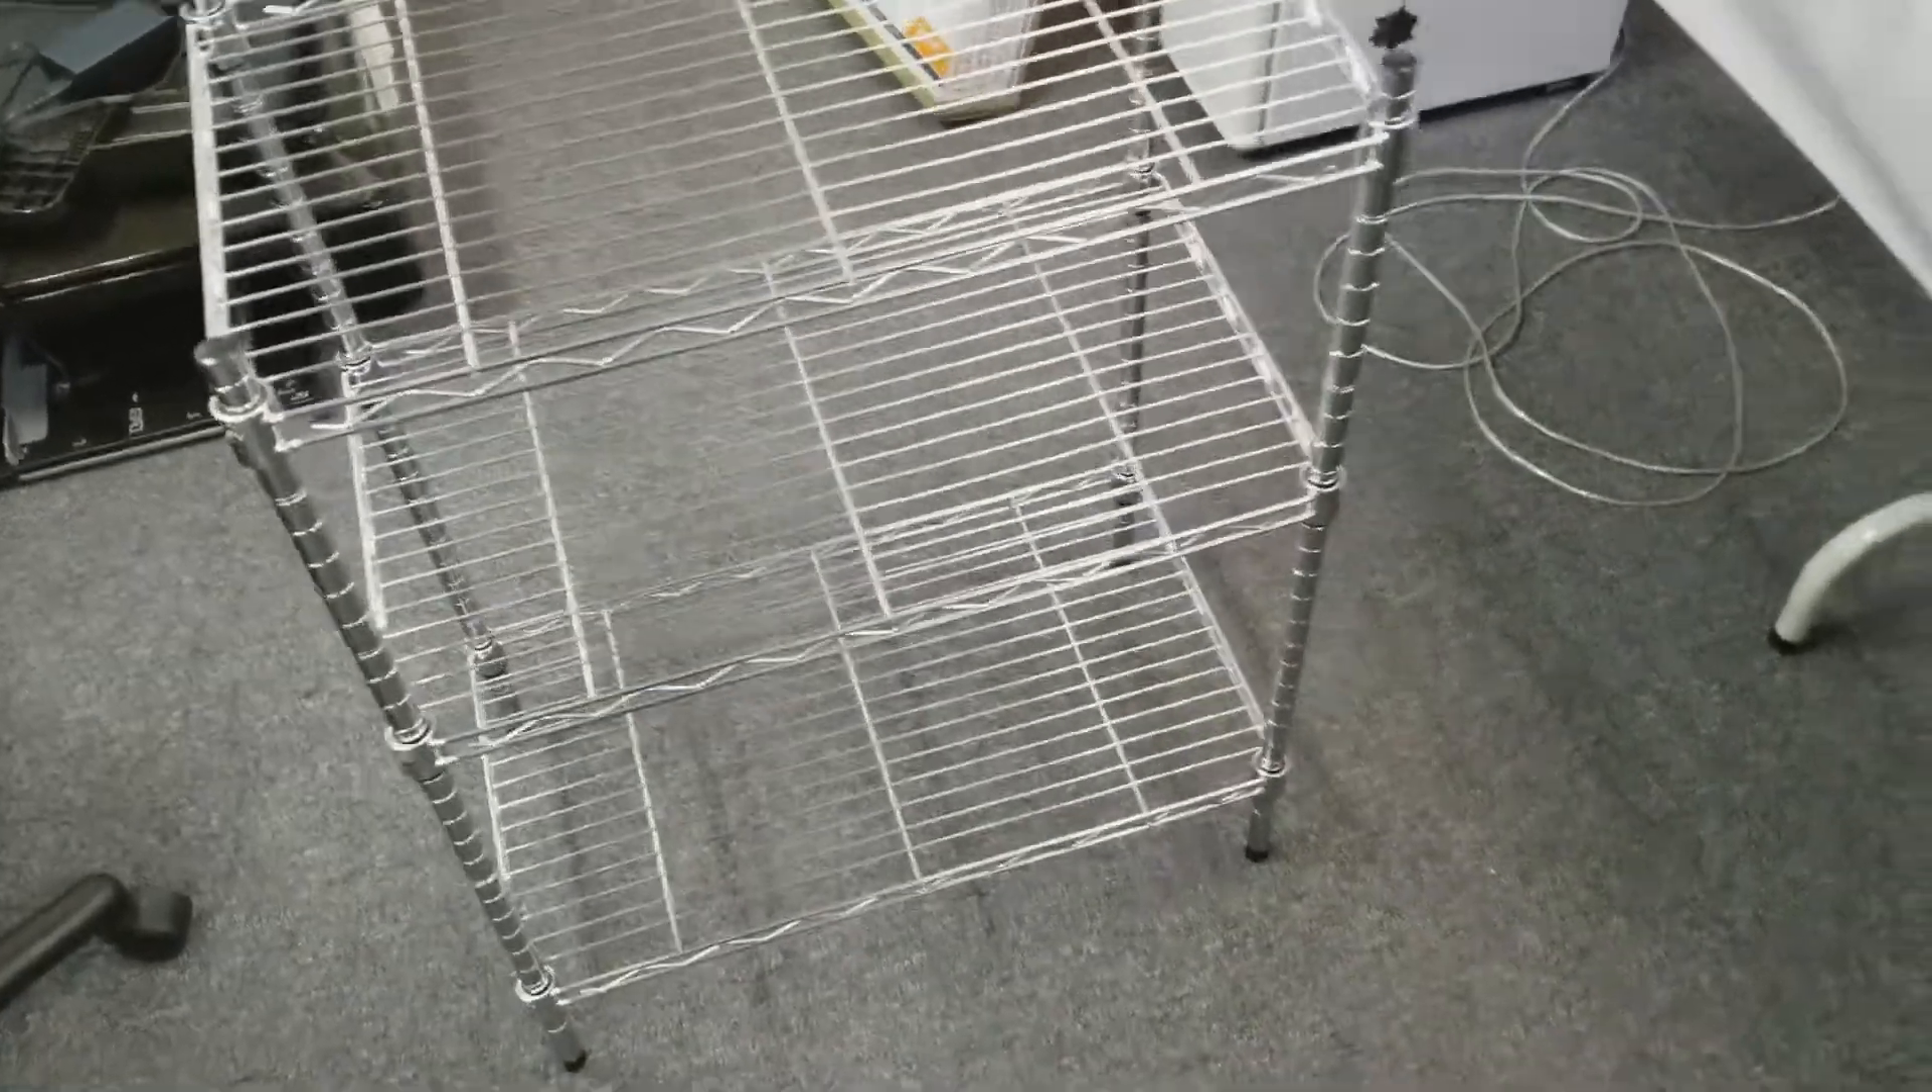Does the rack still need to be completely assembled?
No.